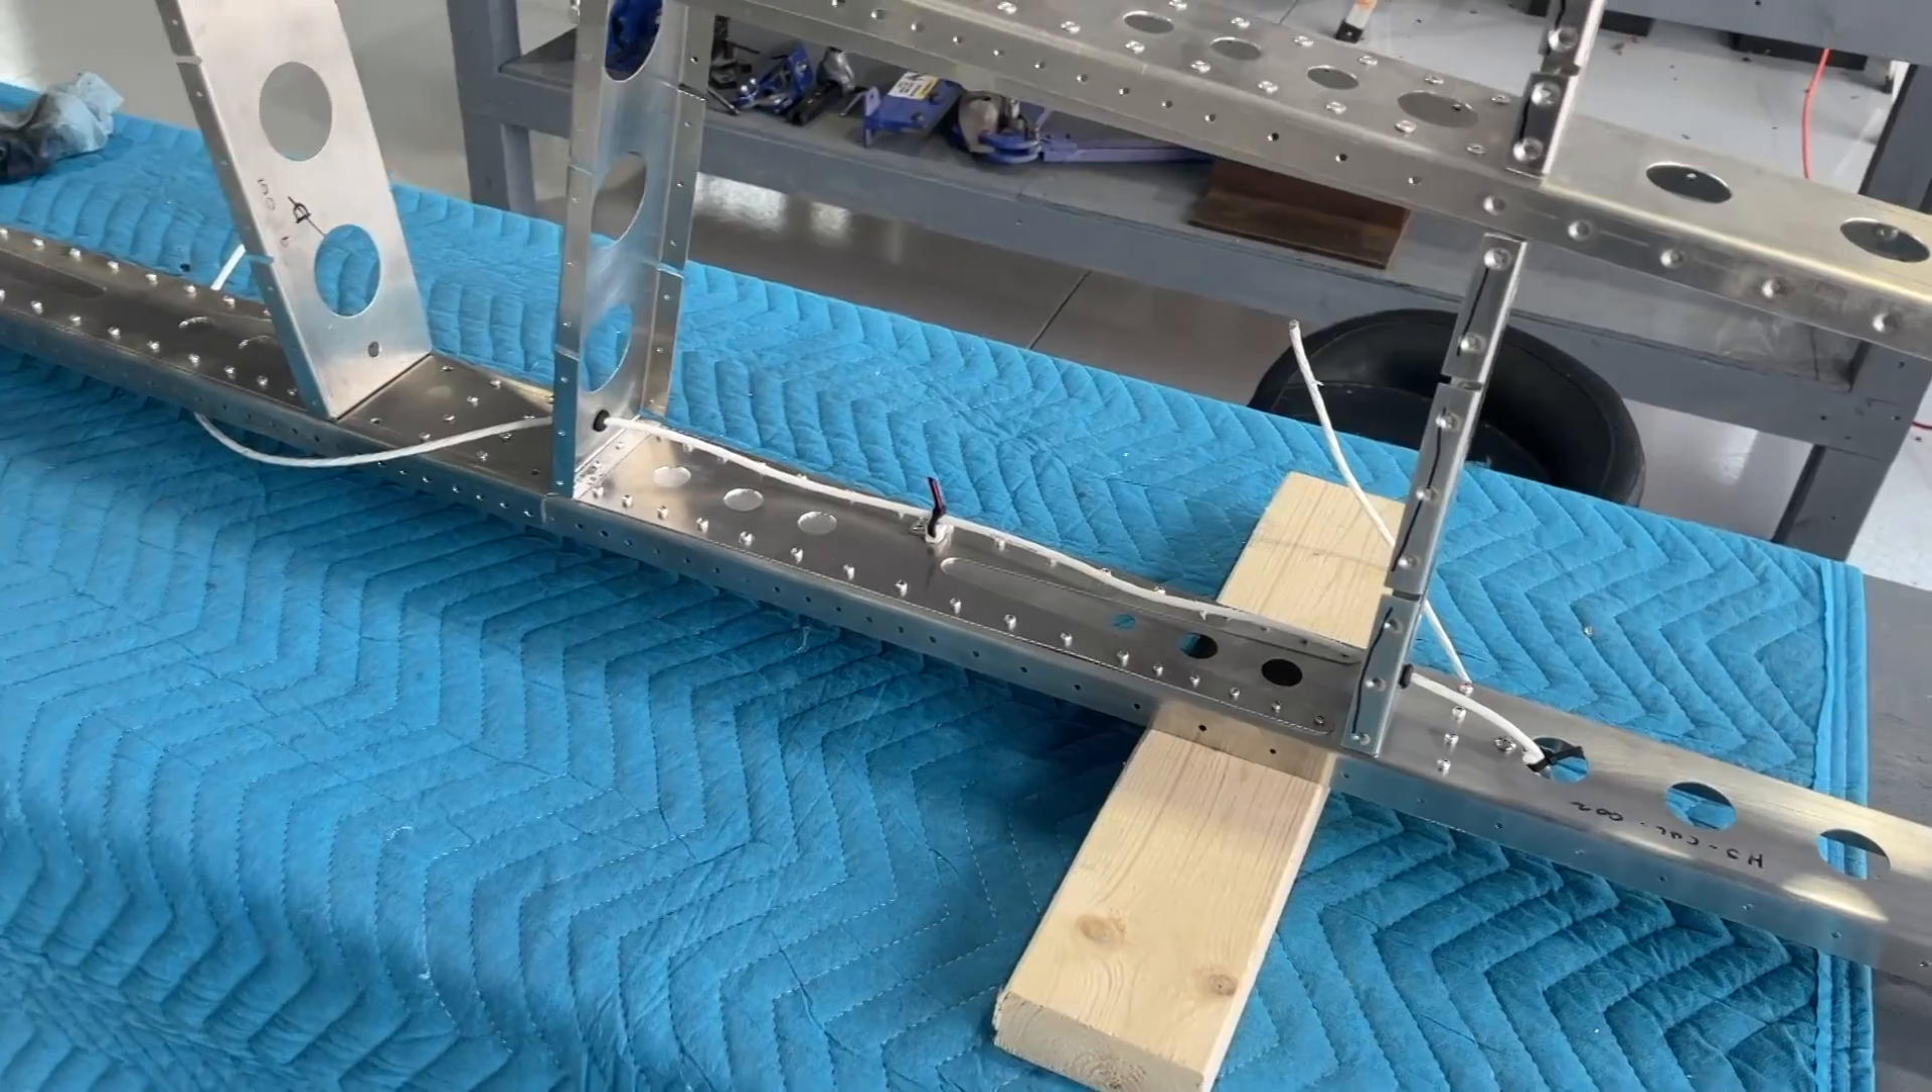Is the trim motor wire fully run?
Yes.